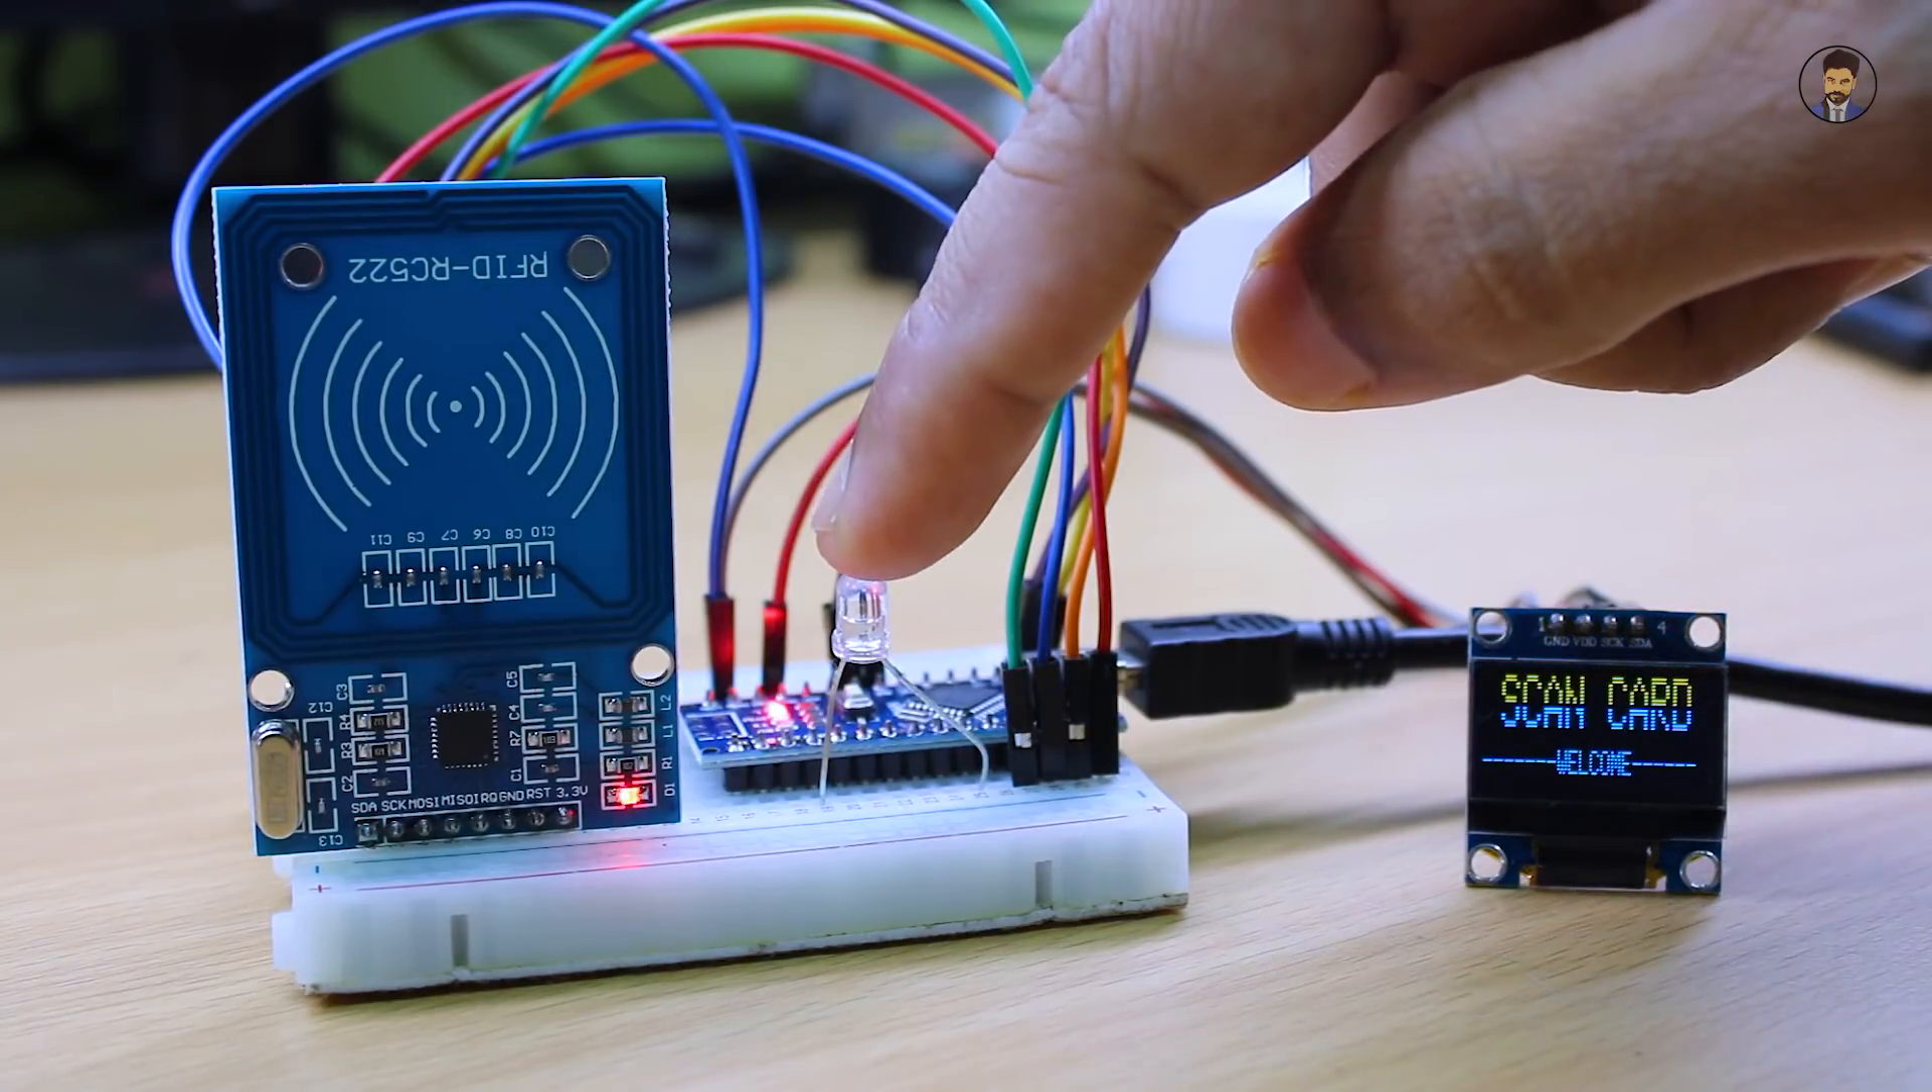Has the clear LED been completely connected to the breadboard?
Yes.